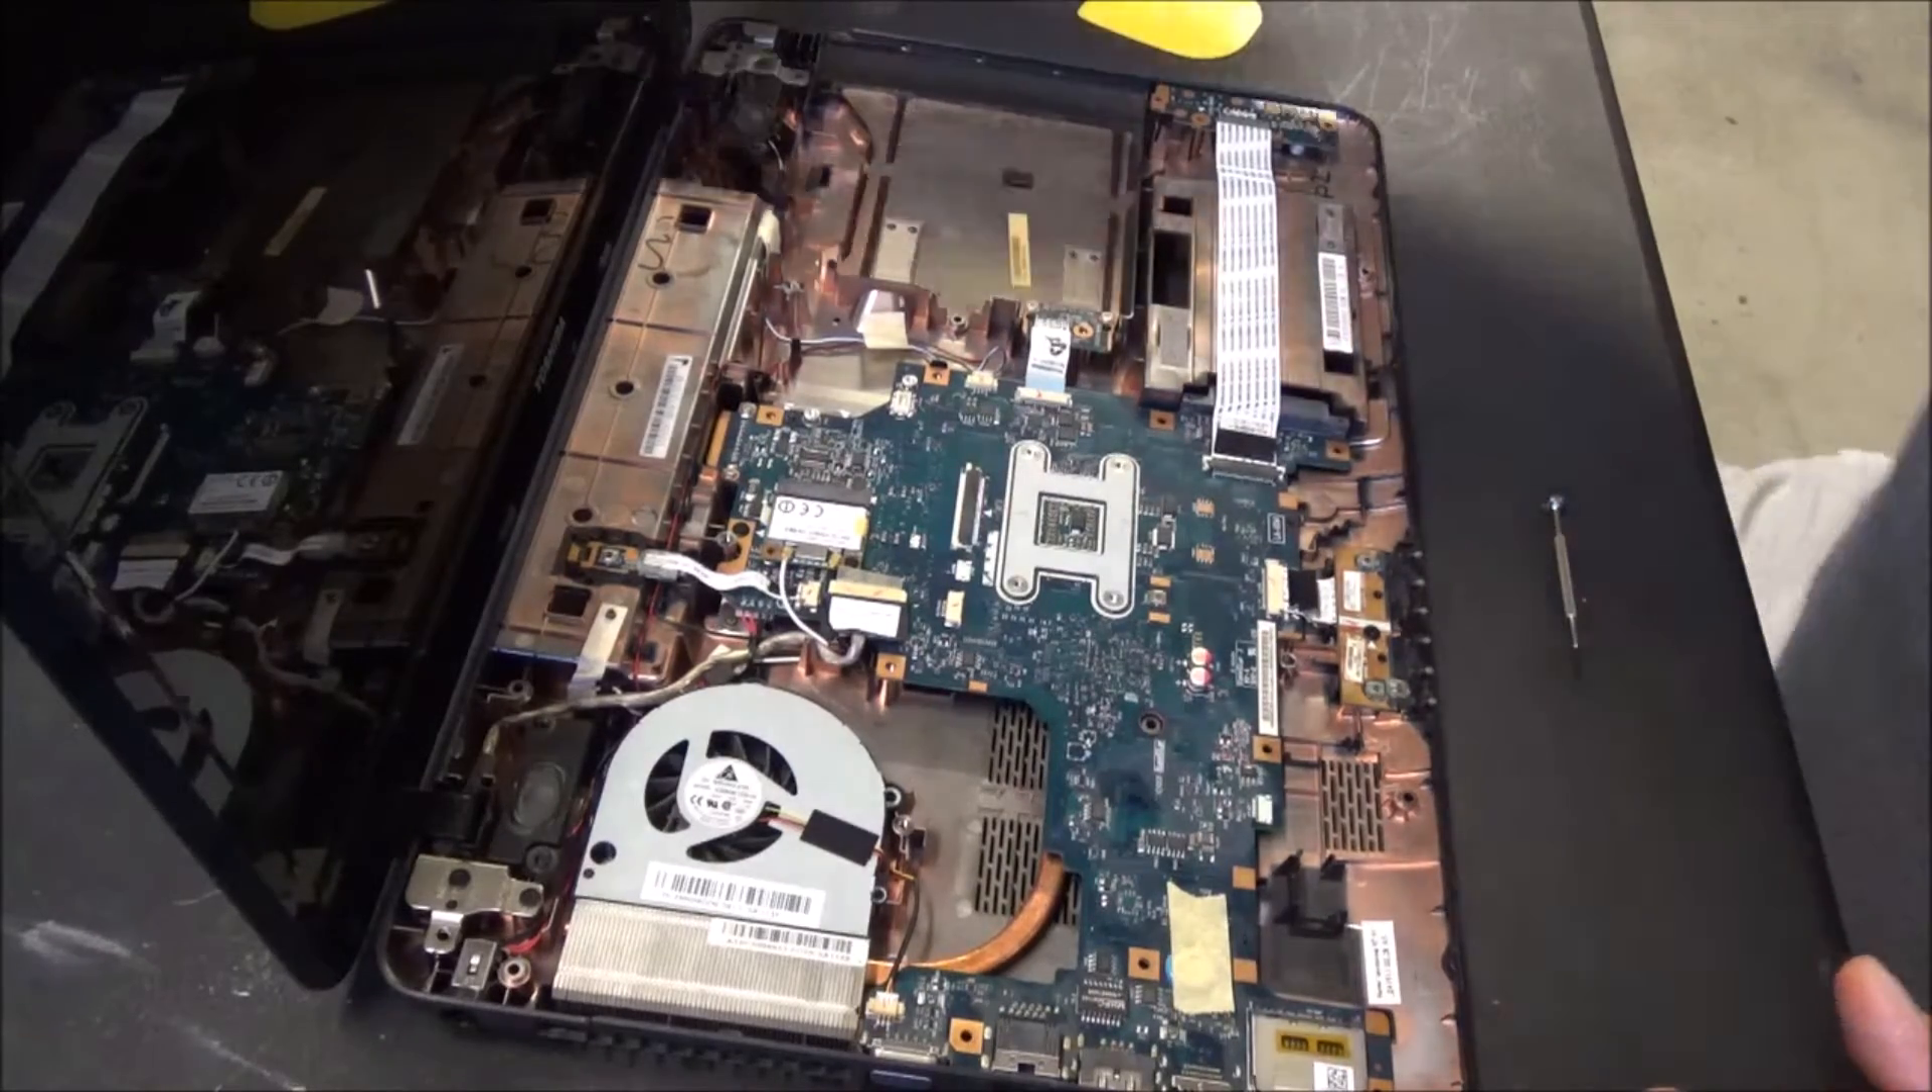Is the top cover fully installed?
No.